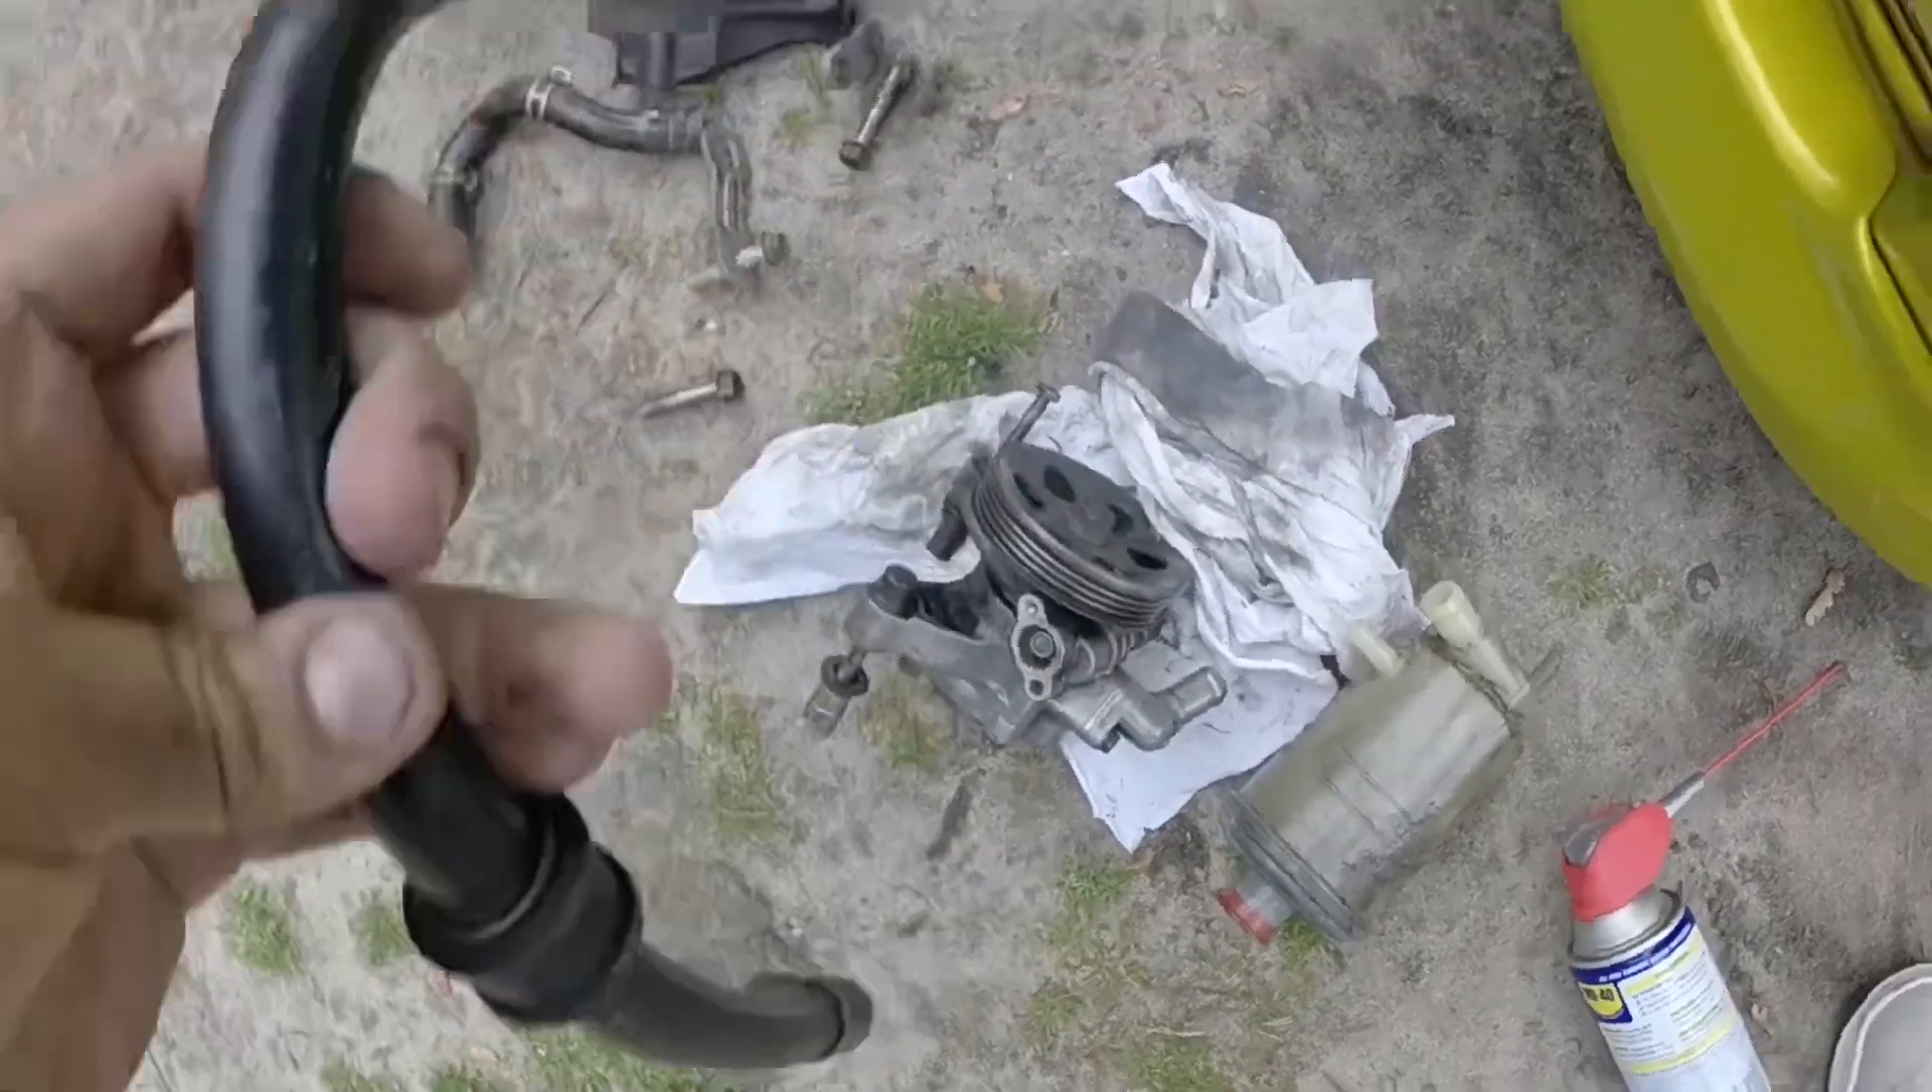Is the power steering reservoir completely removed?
Yes.